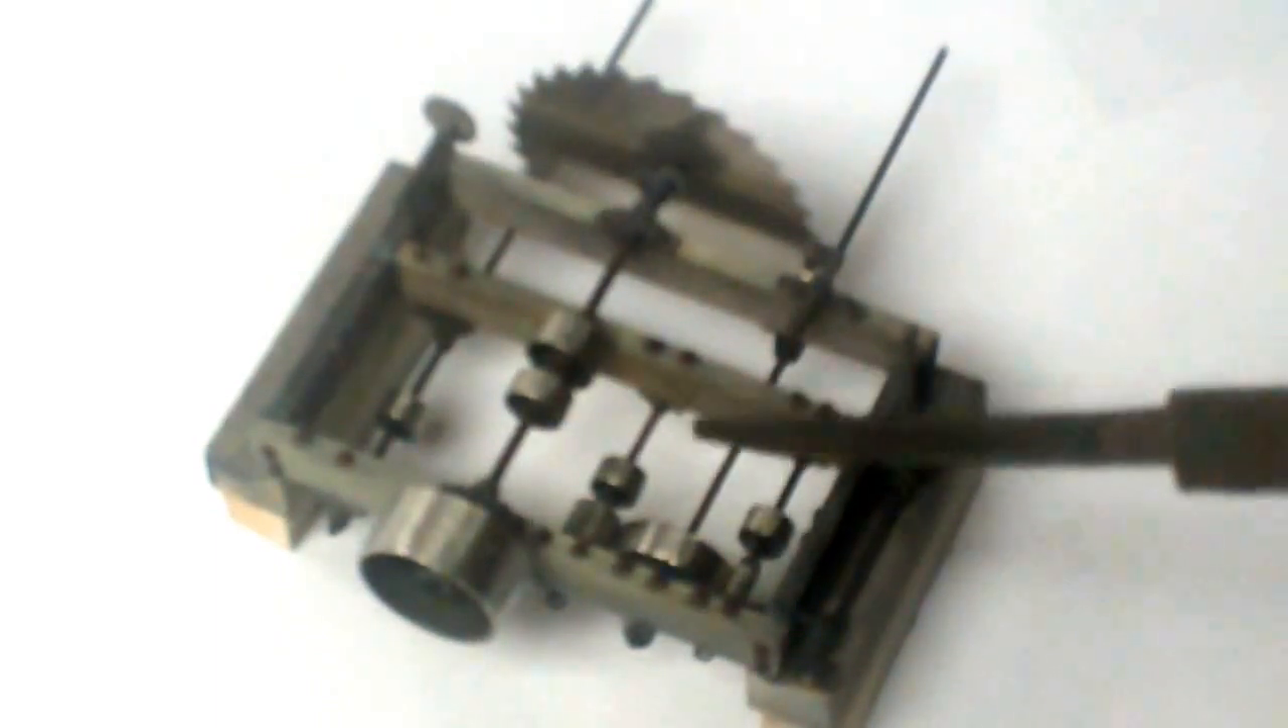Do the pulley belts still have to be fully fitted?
Yes.